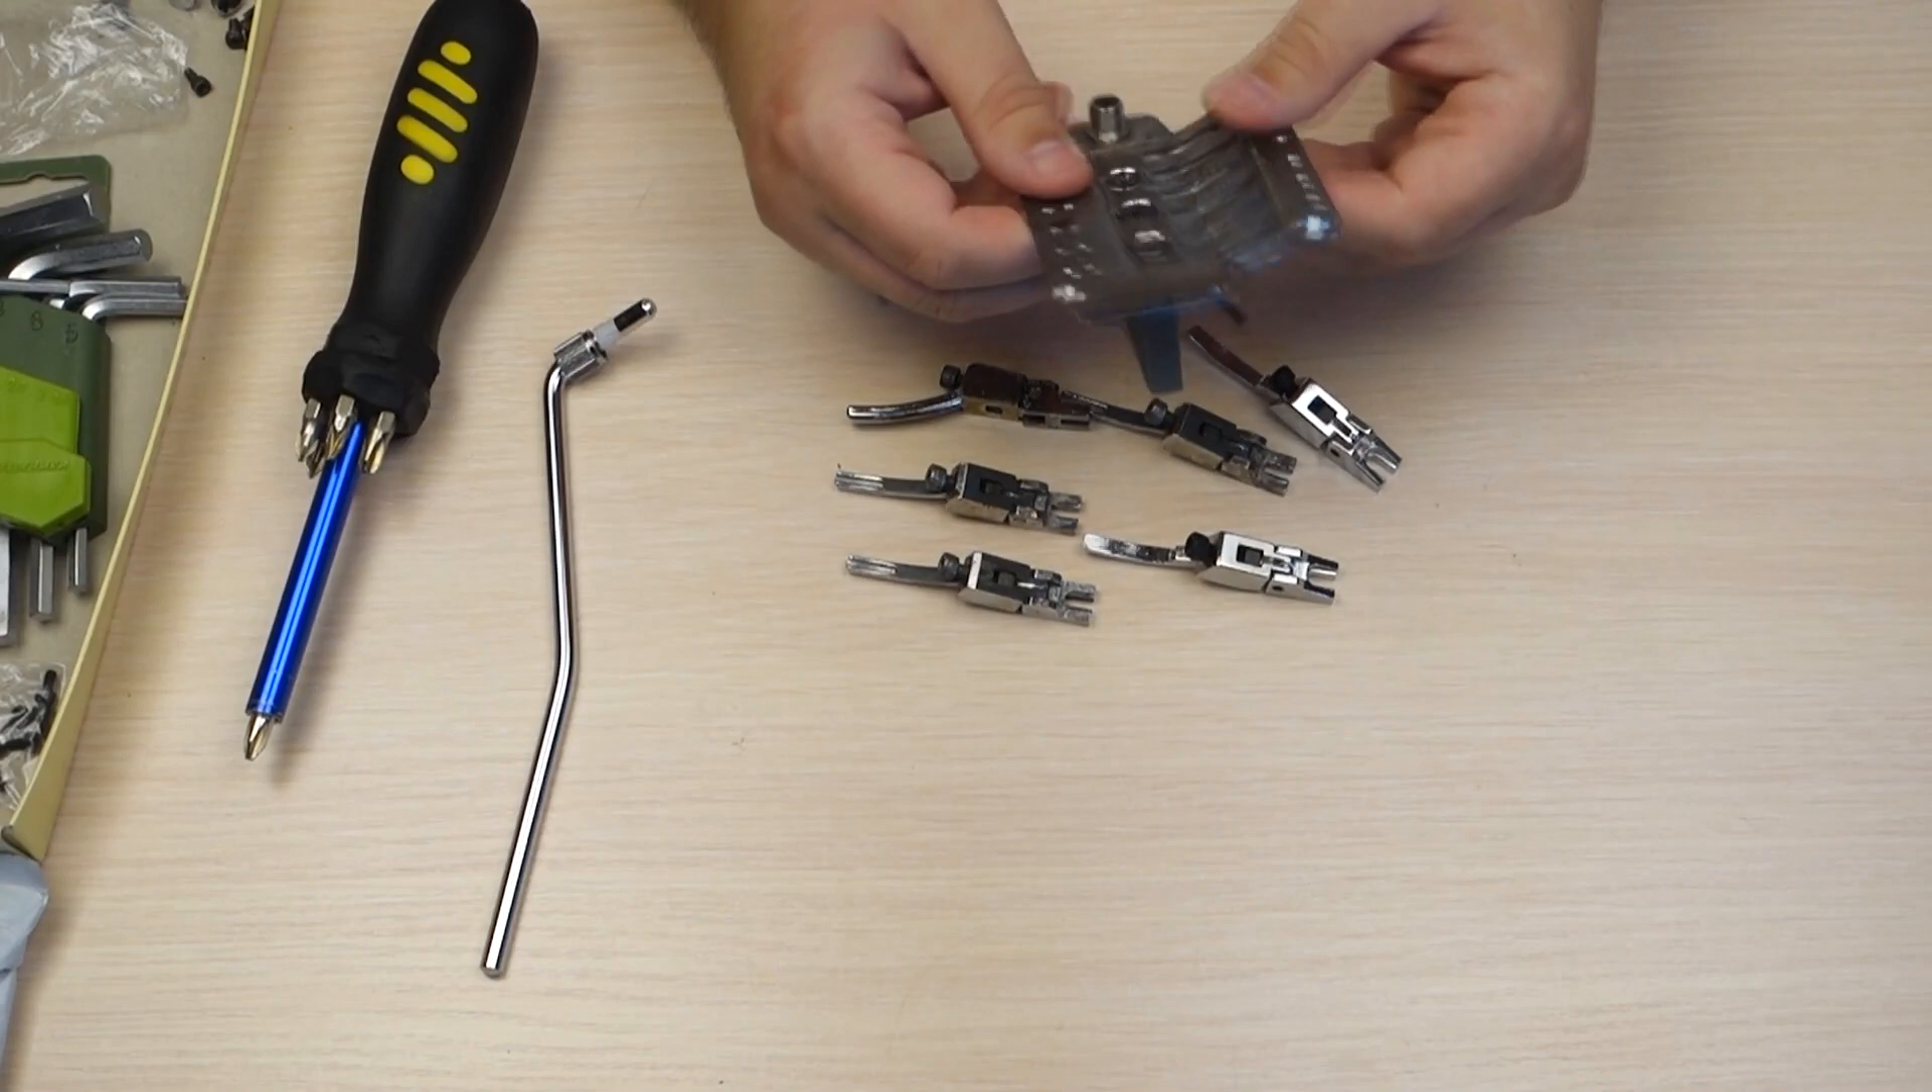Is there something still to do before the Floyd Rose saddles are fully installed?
Yes.